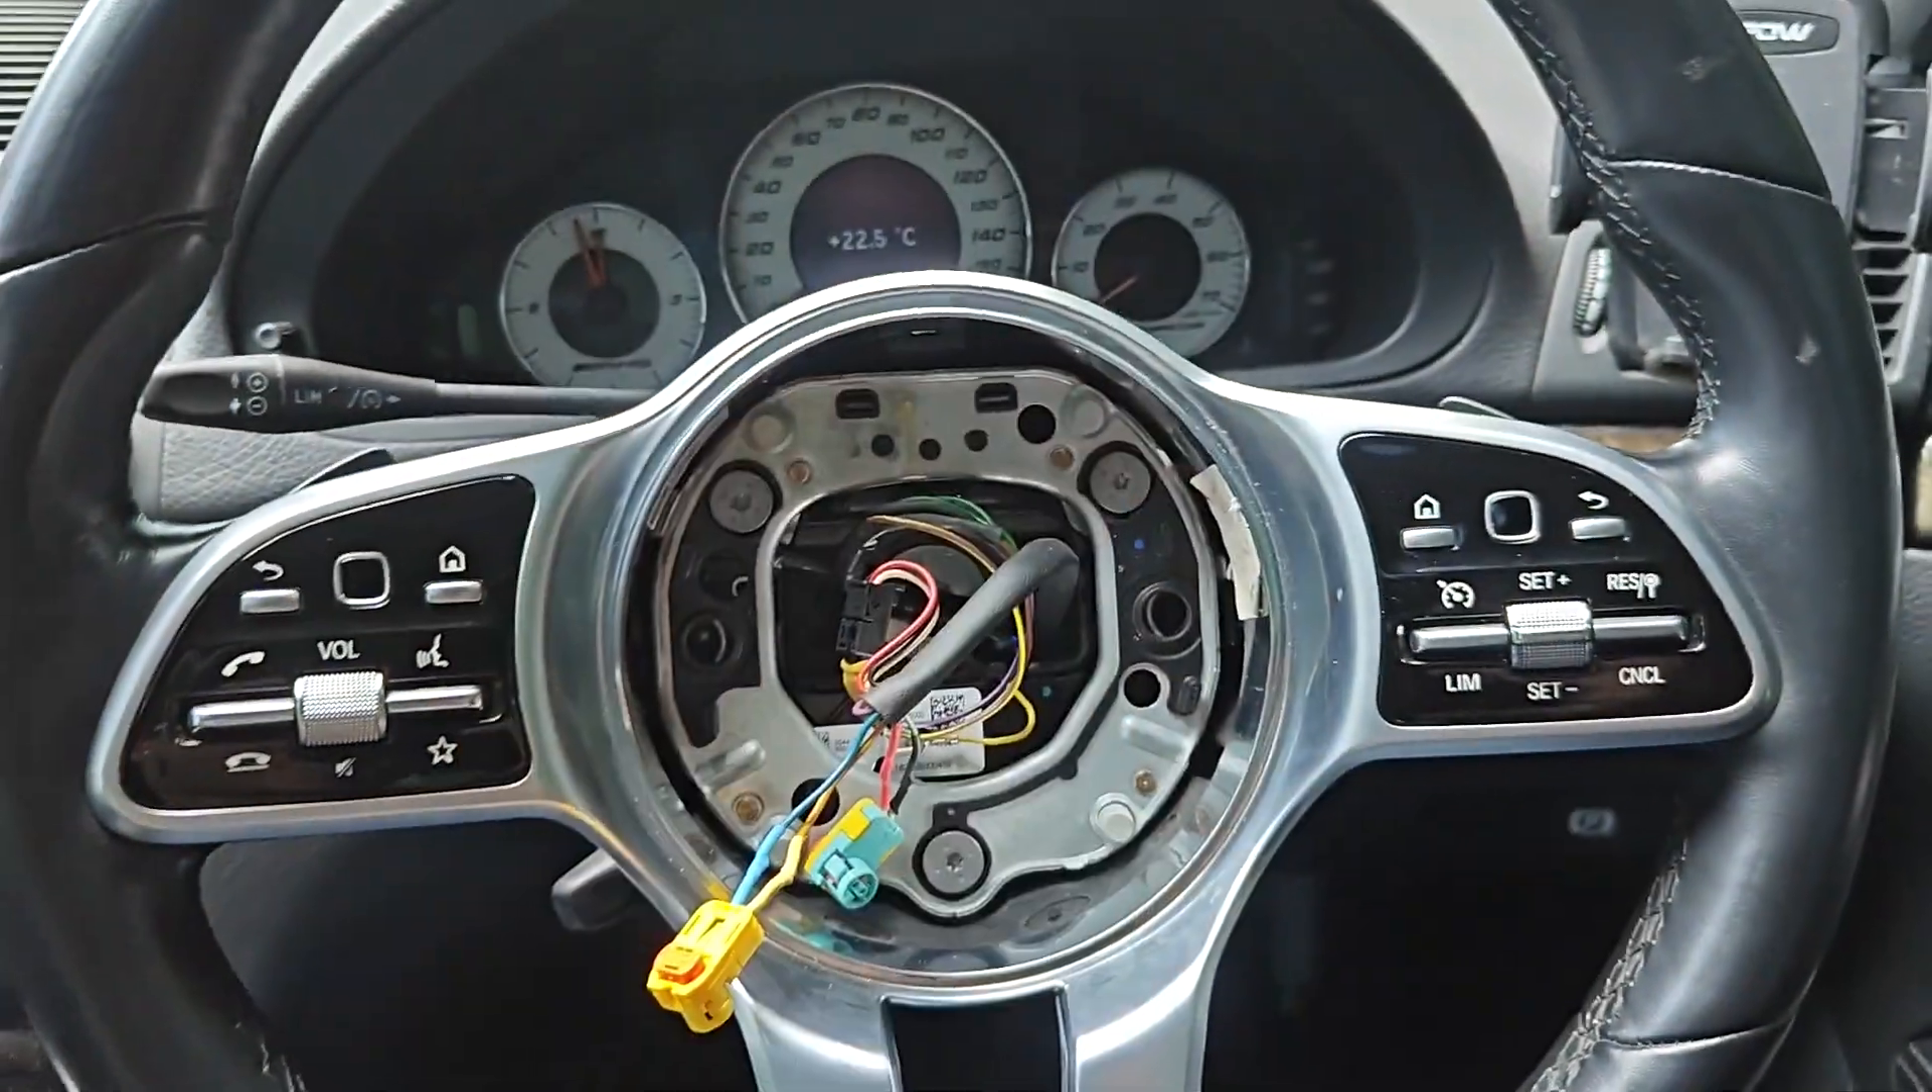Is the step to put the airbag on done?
No.